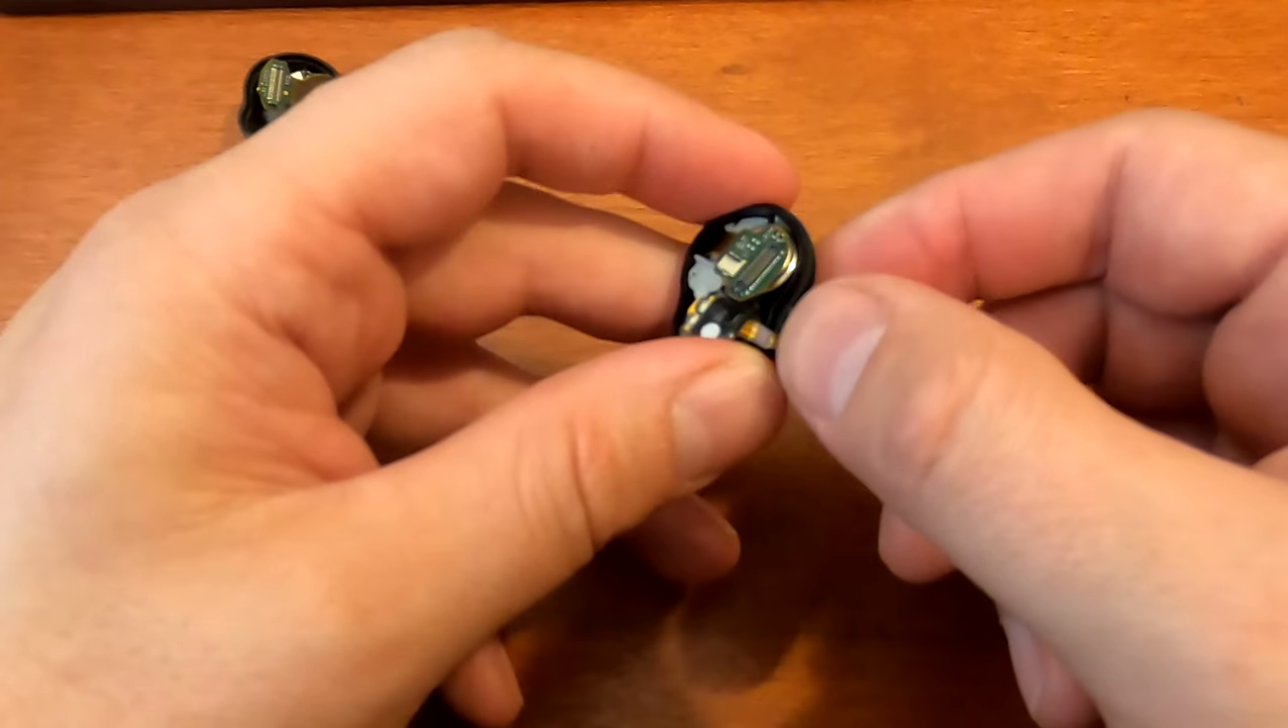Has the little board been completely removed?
No.